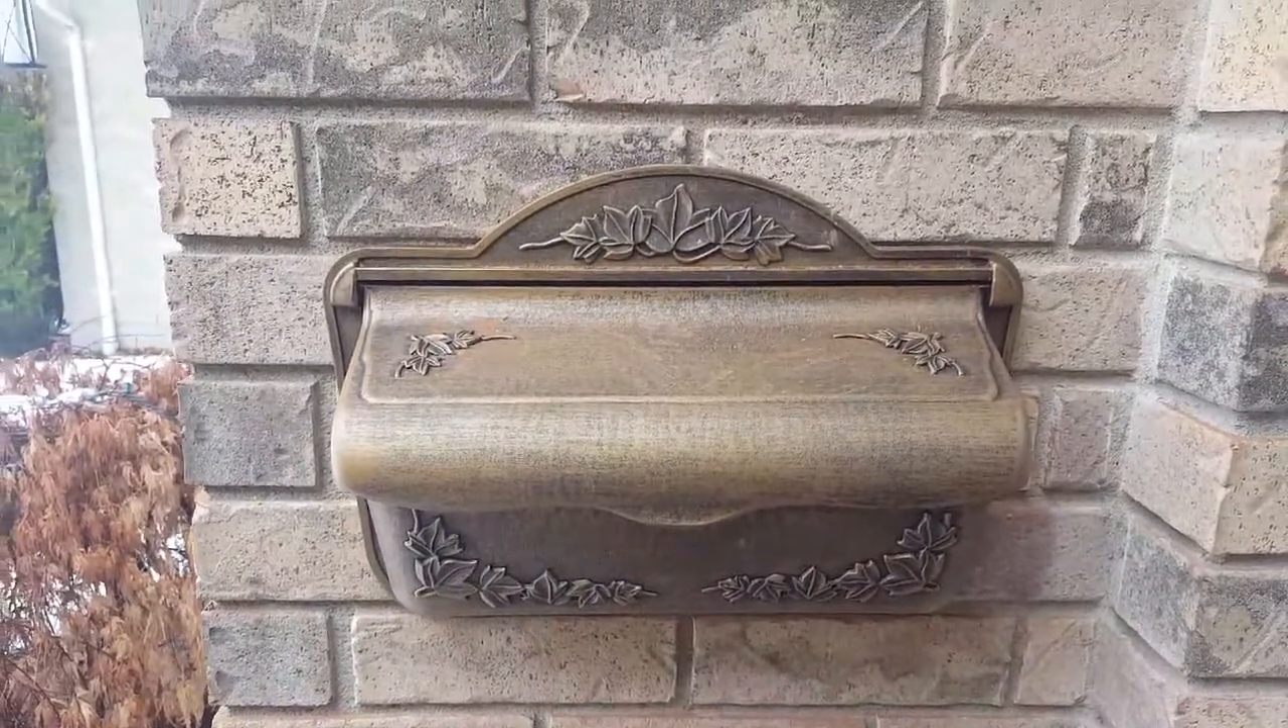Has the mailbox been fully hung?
Yes.